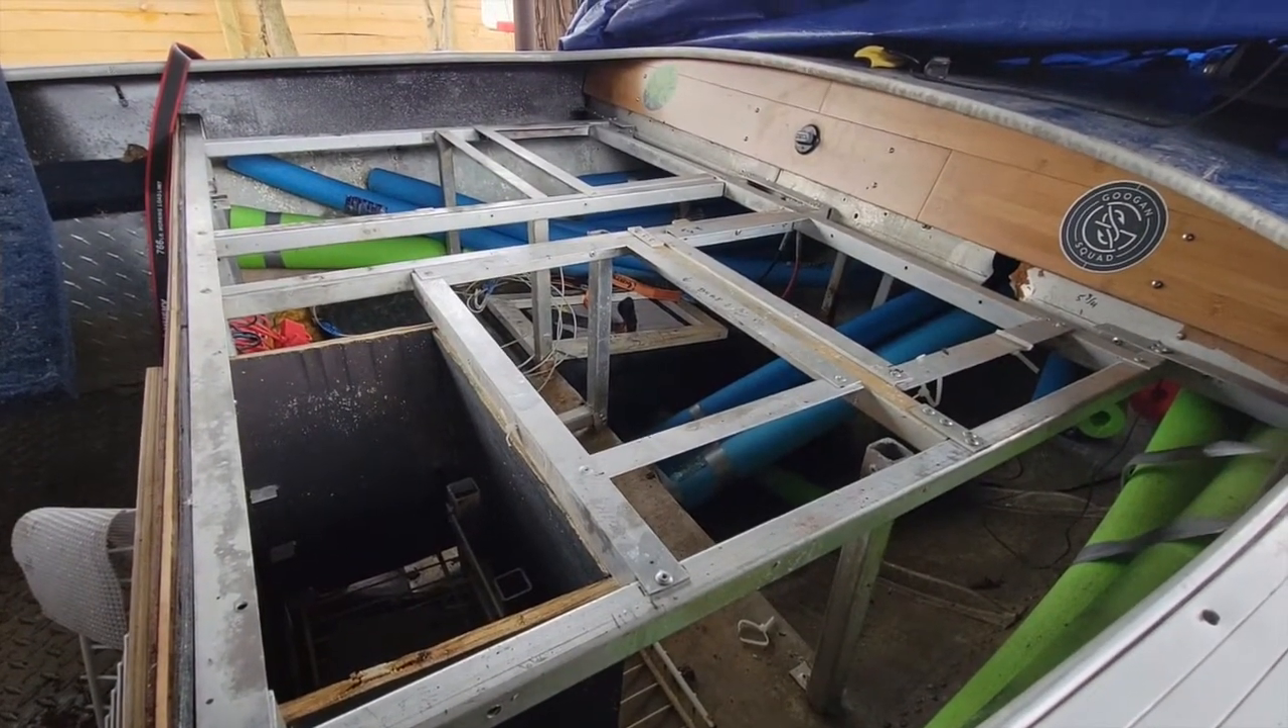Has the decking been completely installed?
No.